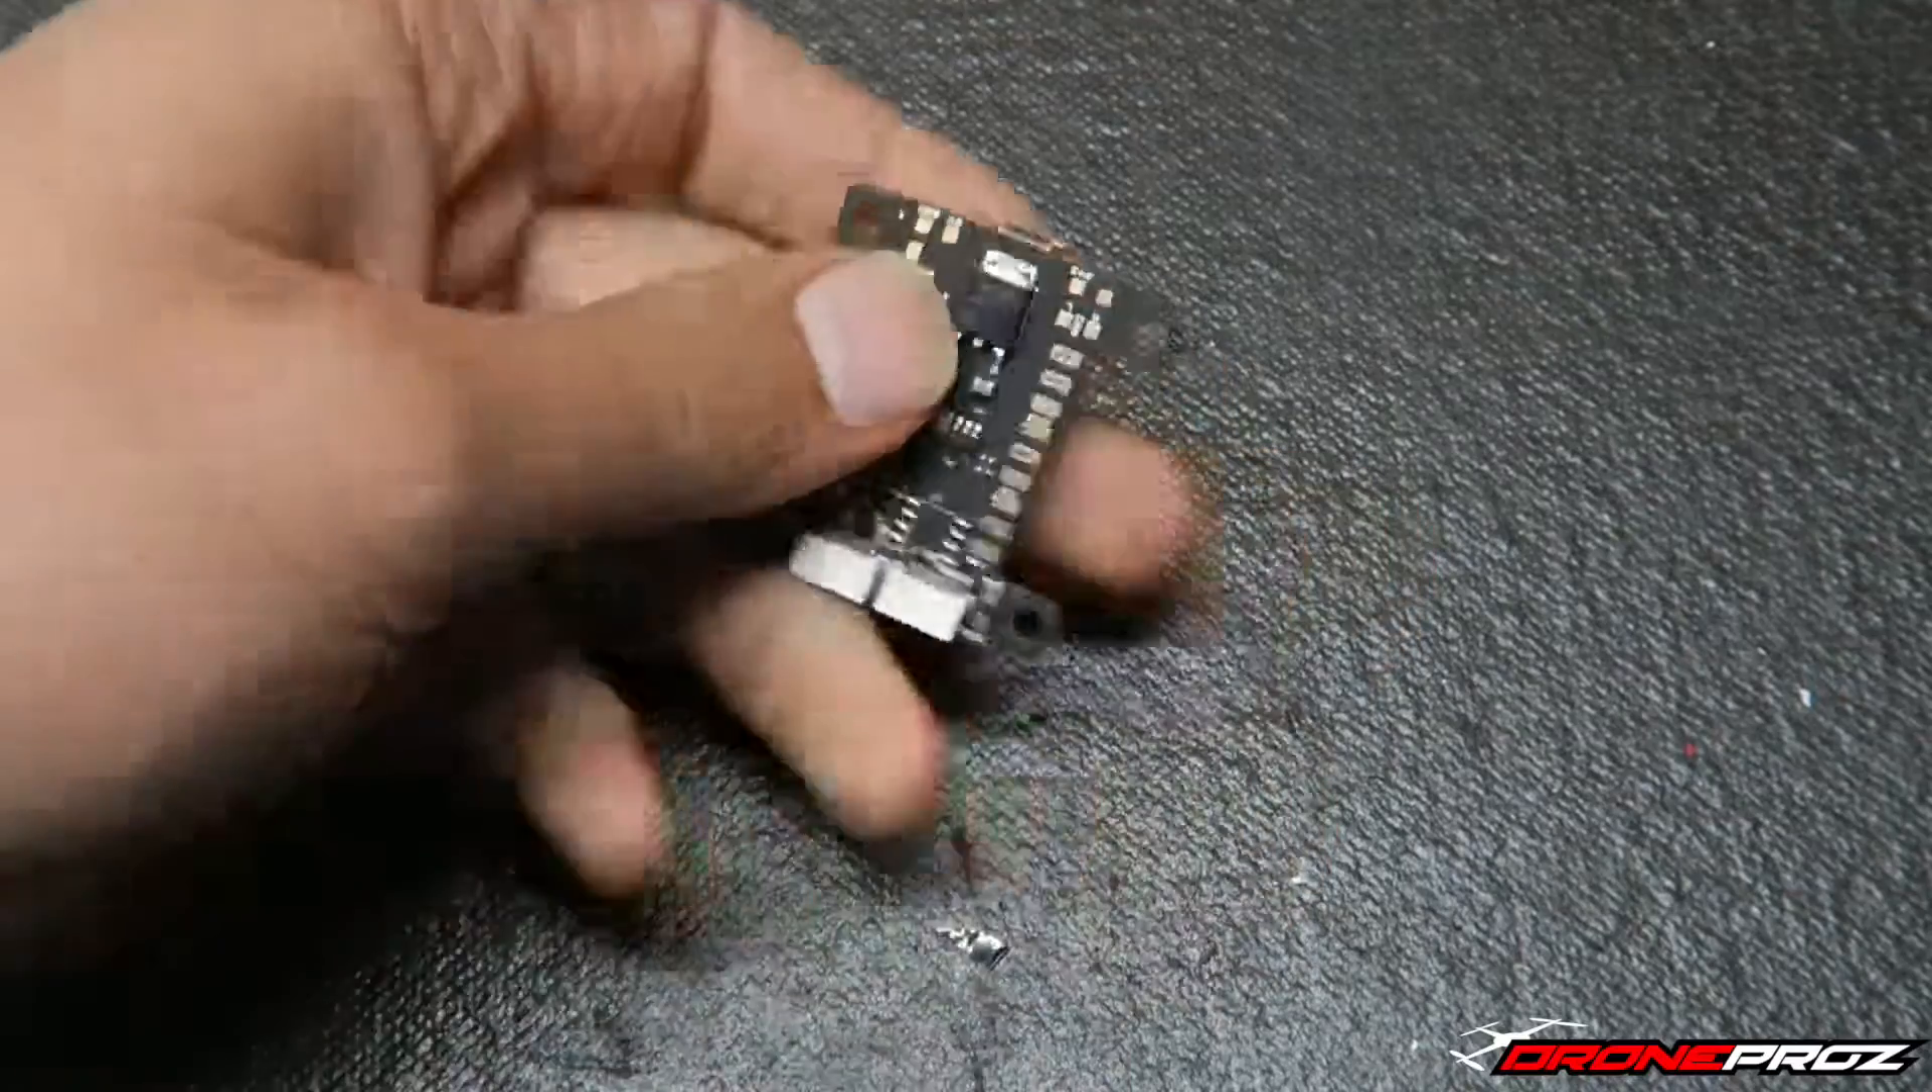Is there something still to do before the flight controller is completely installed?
Yes.